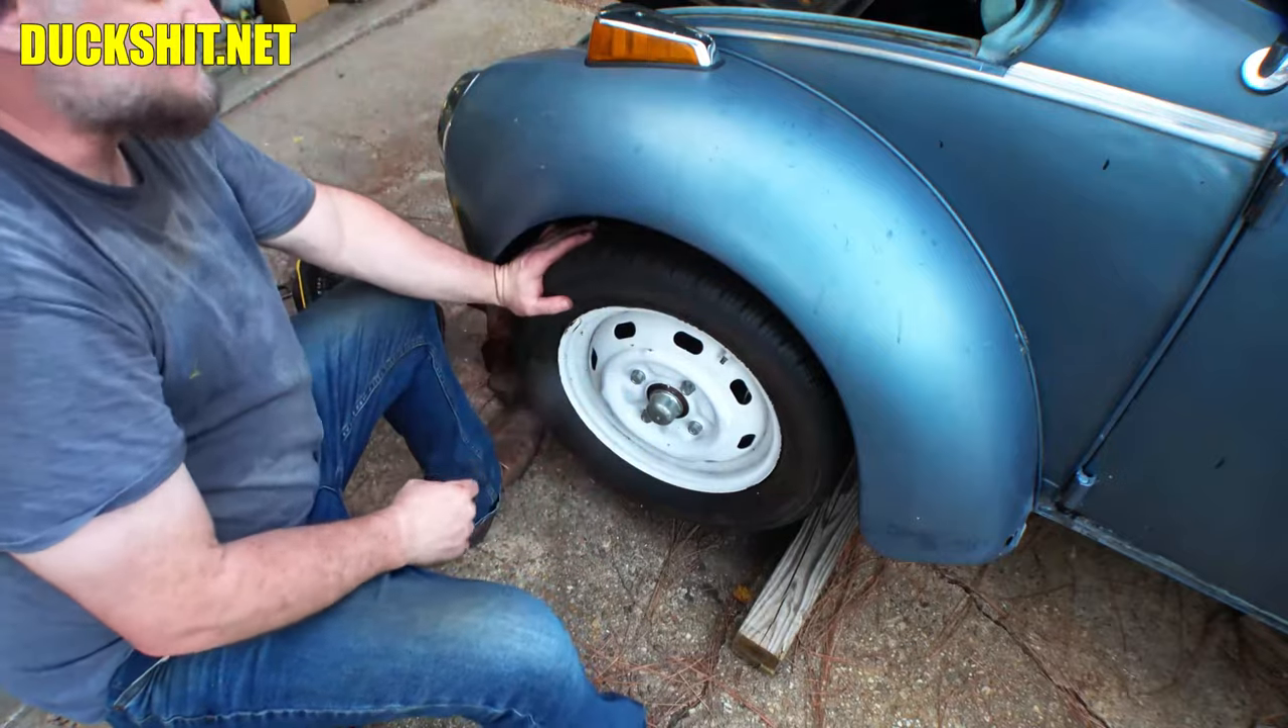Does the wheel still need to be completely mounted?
No.